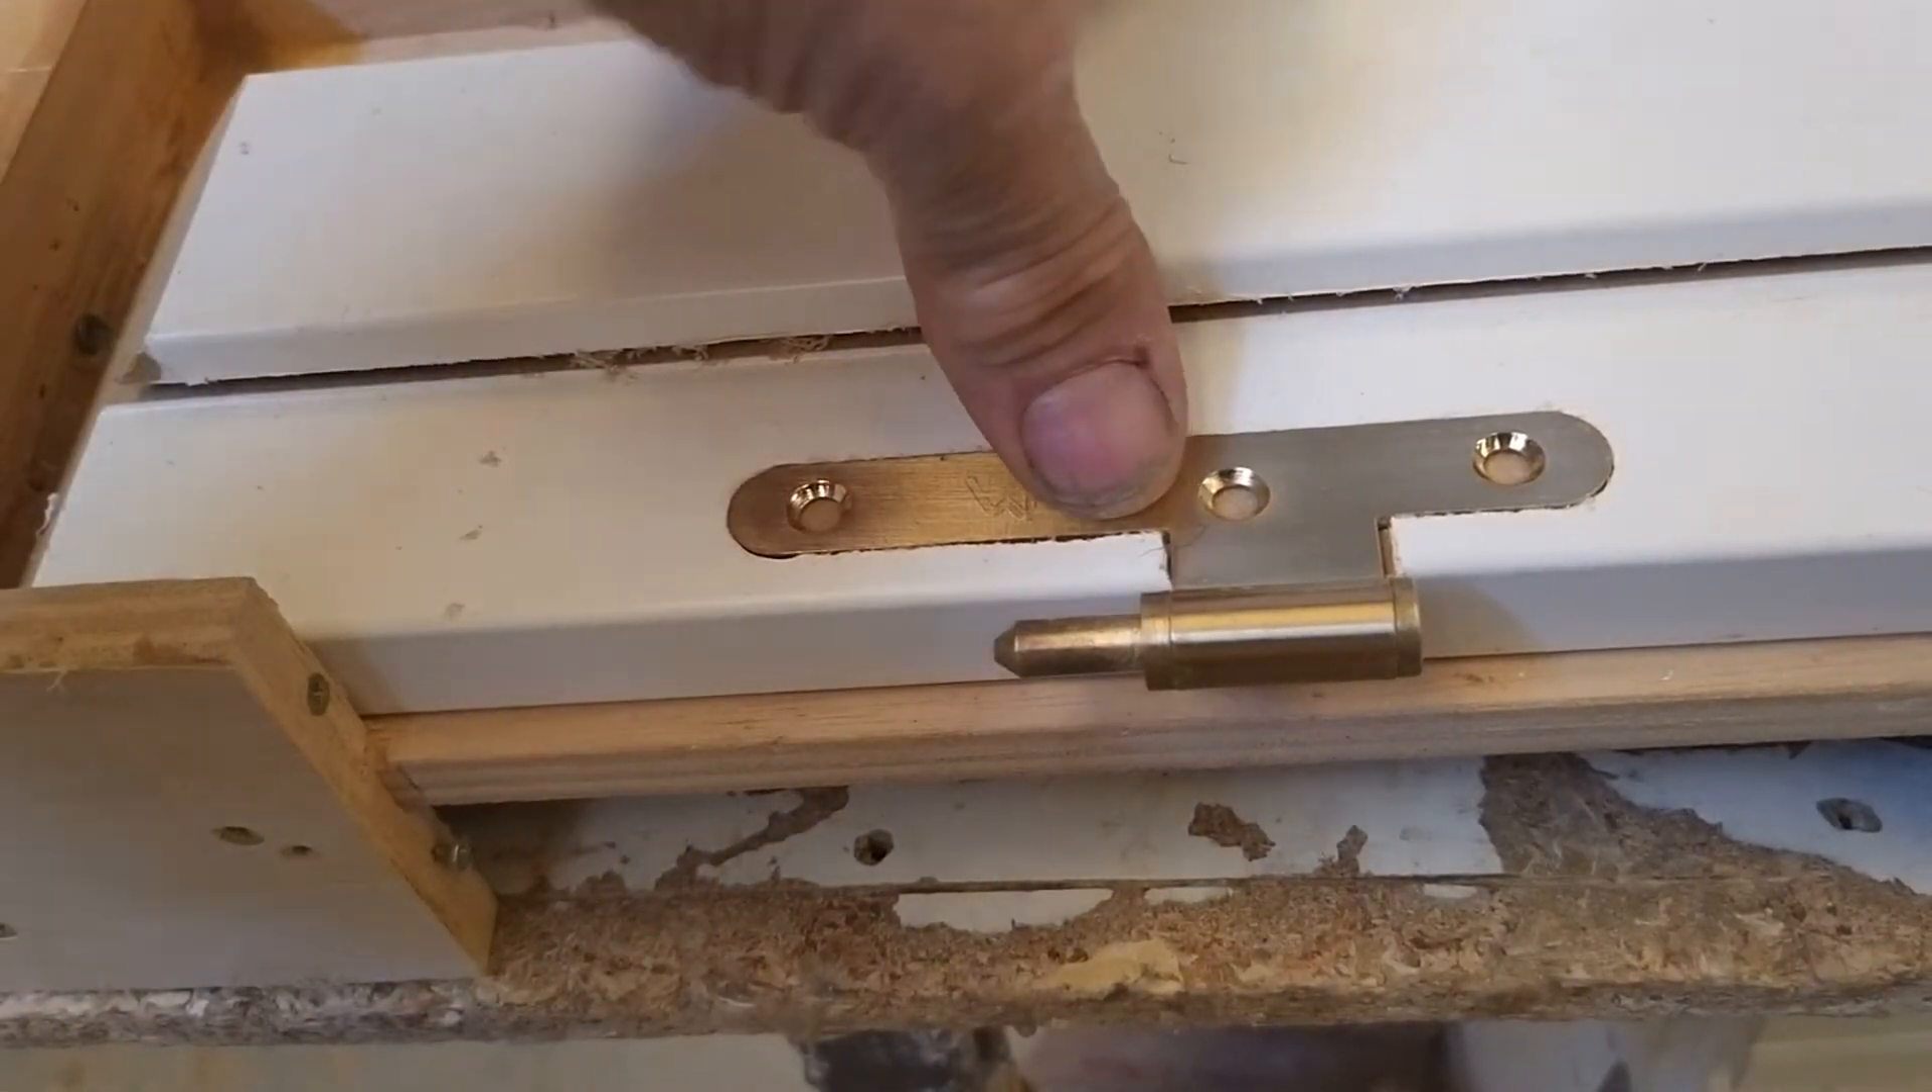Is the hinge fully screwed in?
No.